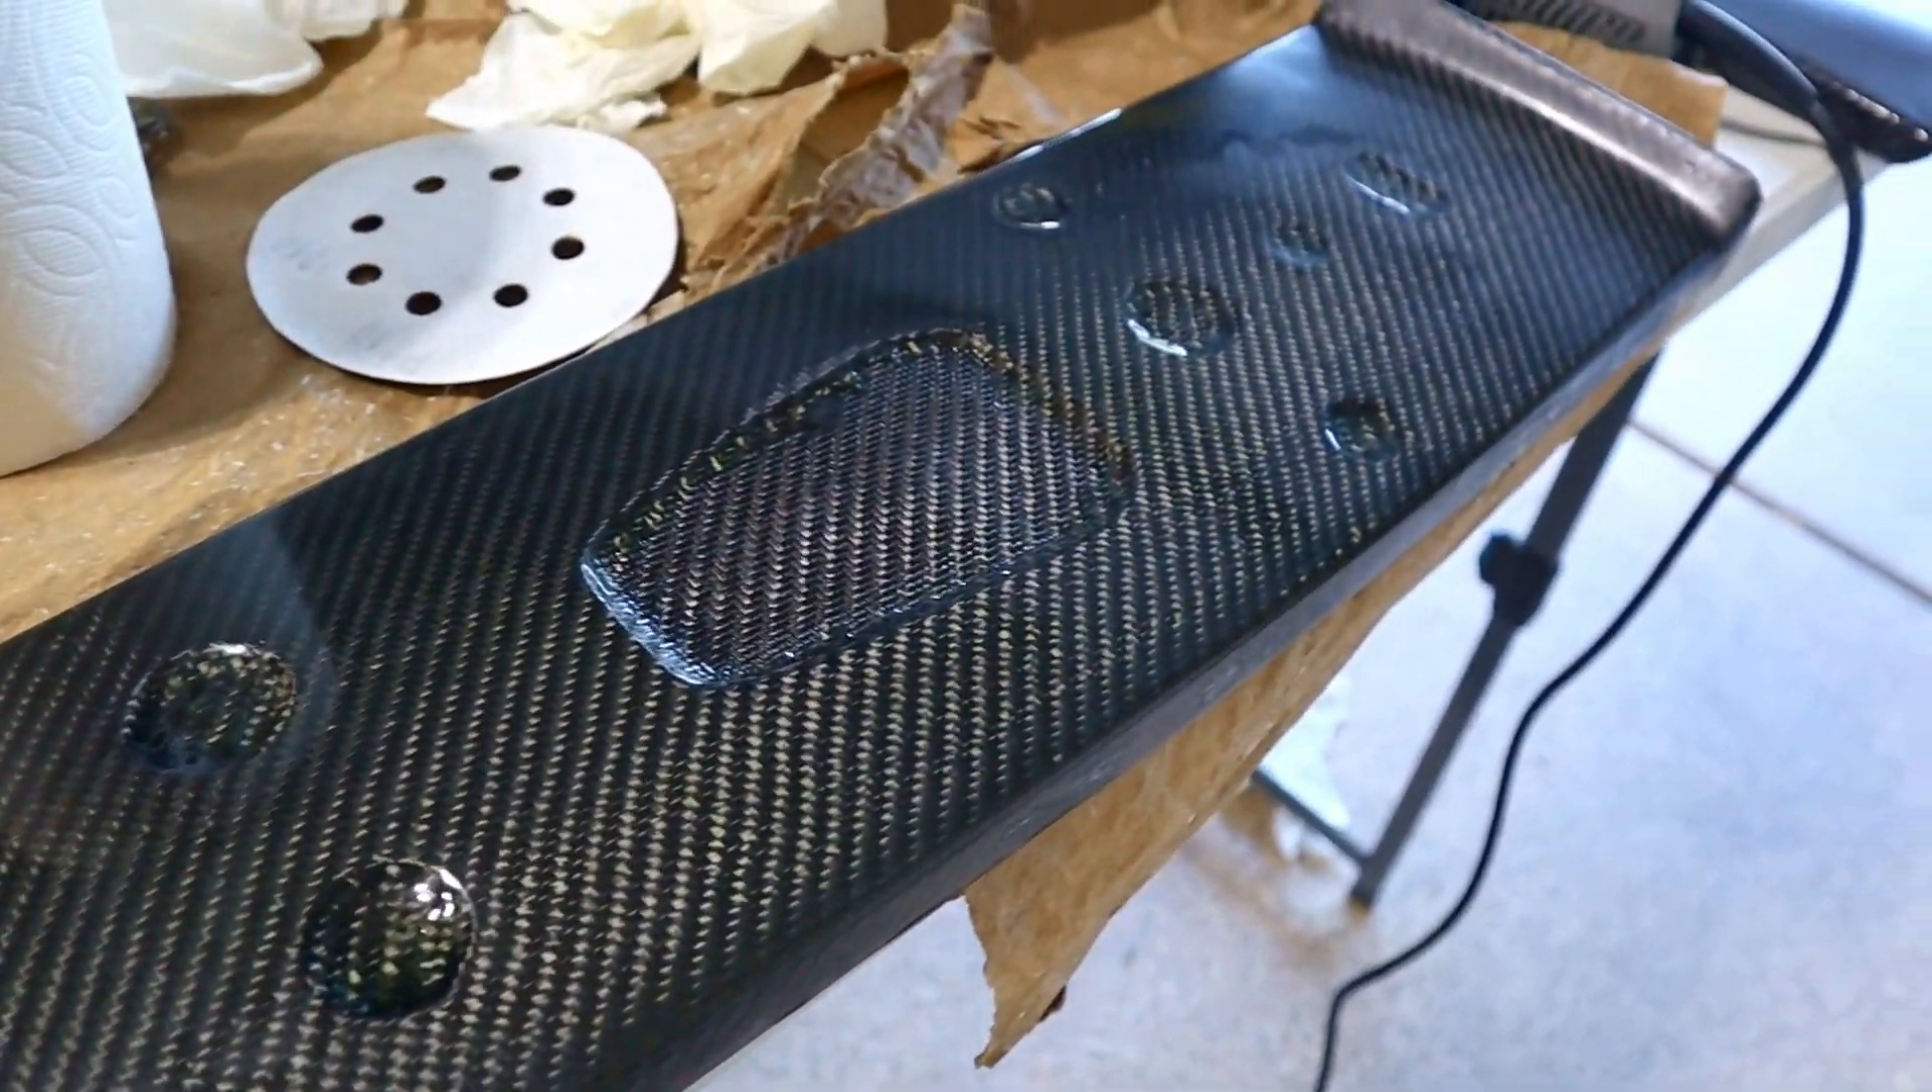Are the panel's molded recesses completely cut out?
No.